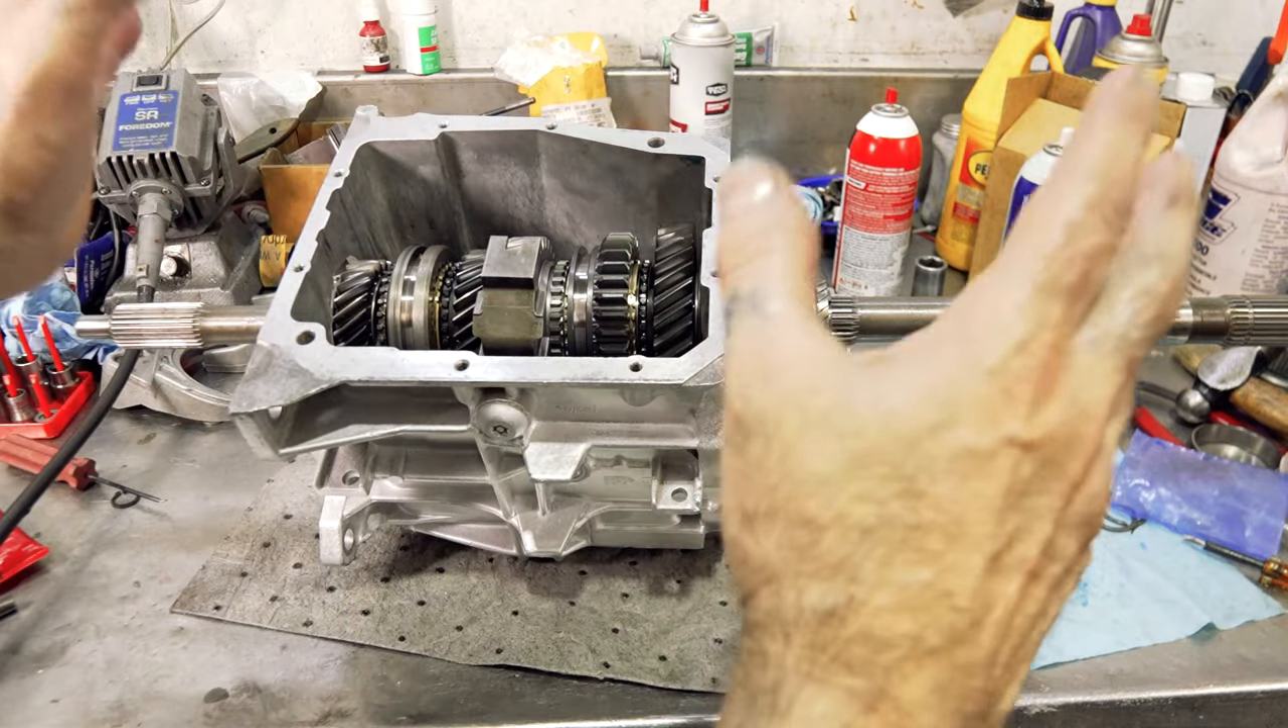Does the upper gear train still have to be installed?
No.